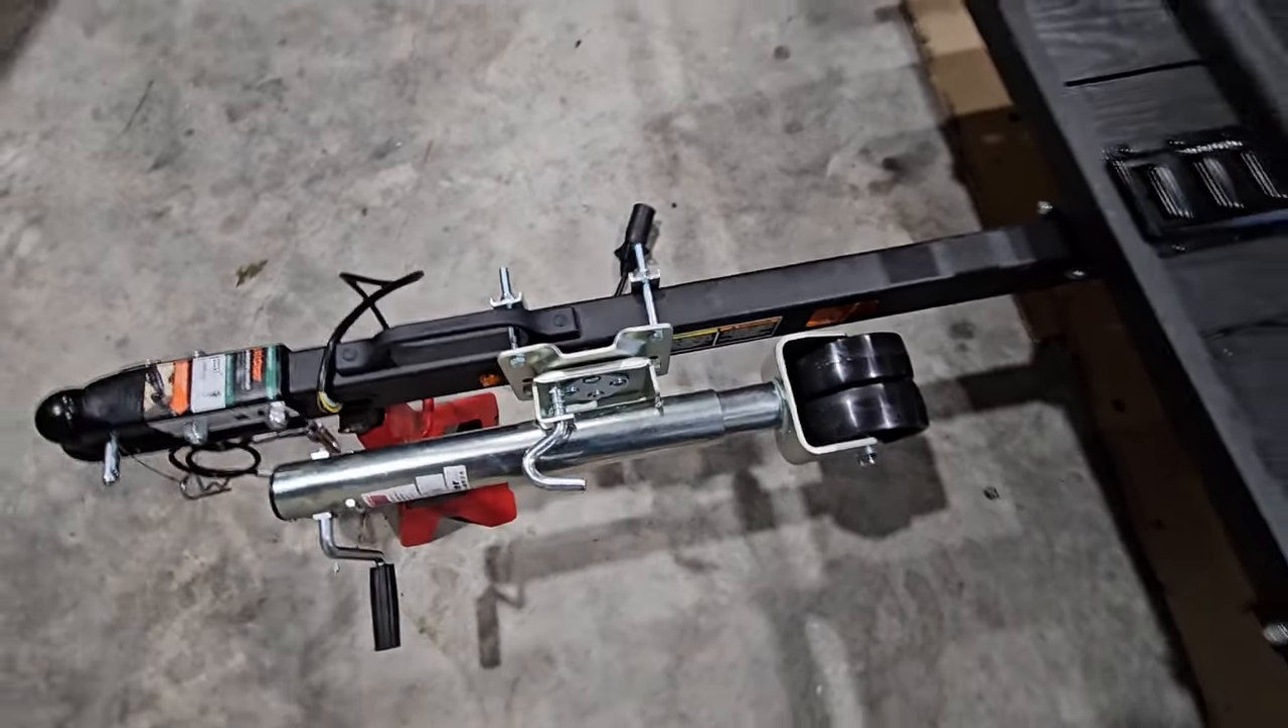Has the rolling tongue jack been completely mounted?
Yes.